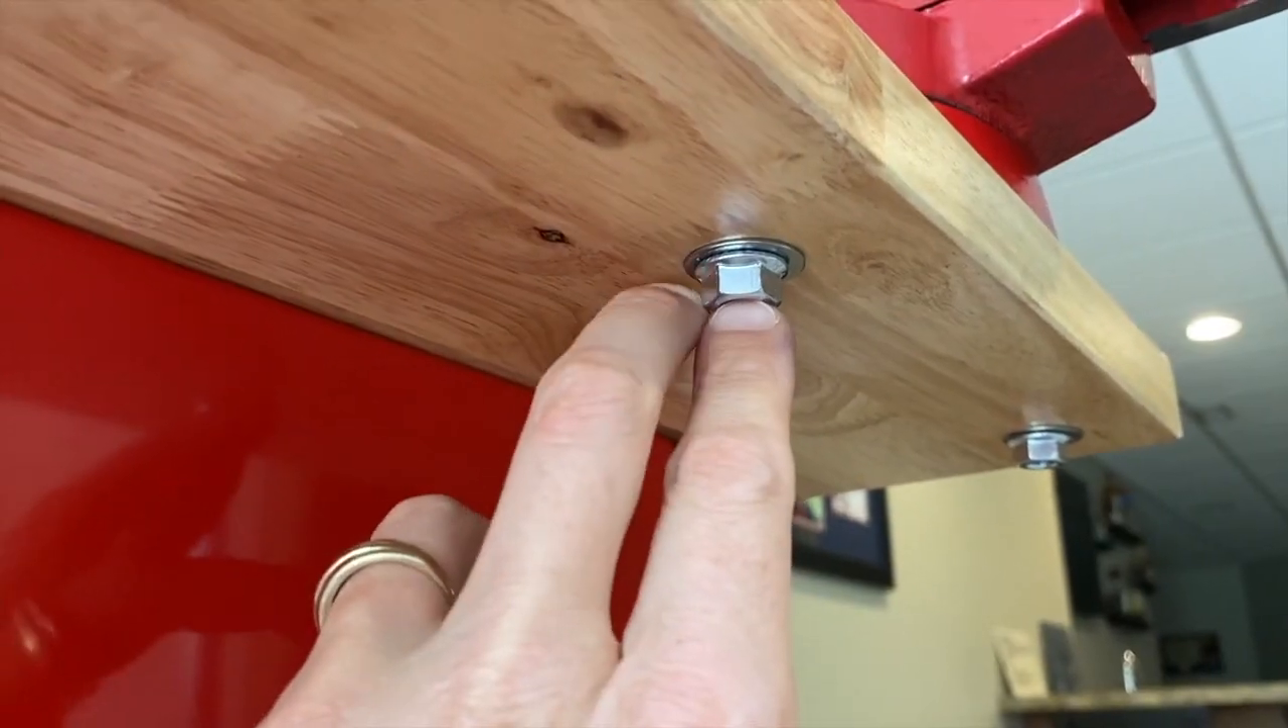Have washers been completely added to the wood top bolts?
Yes.